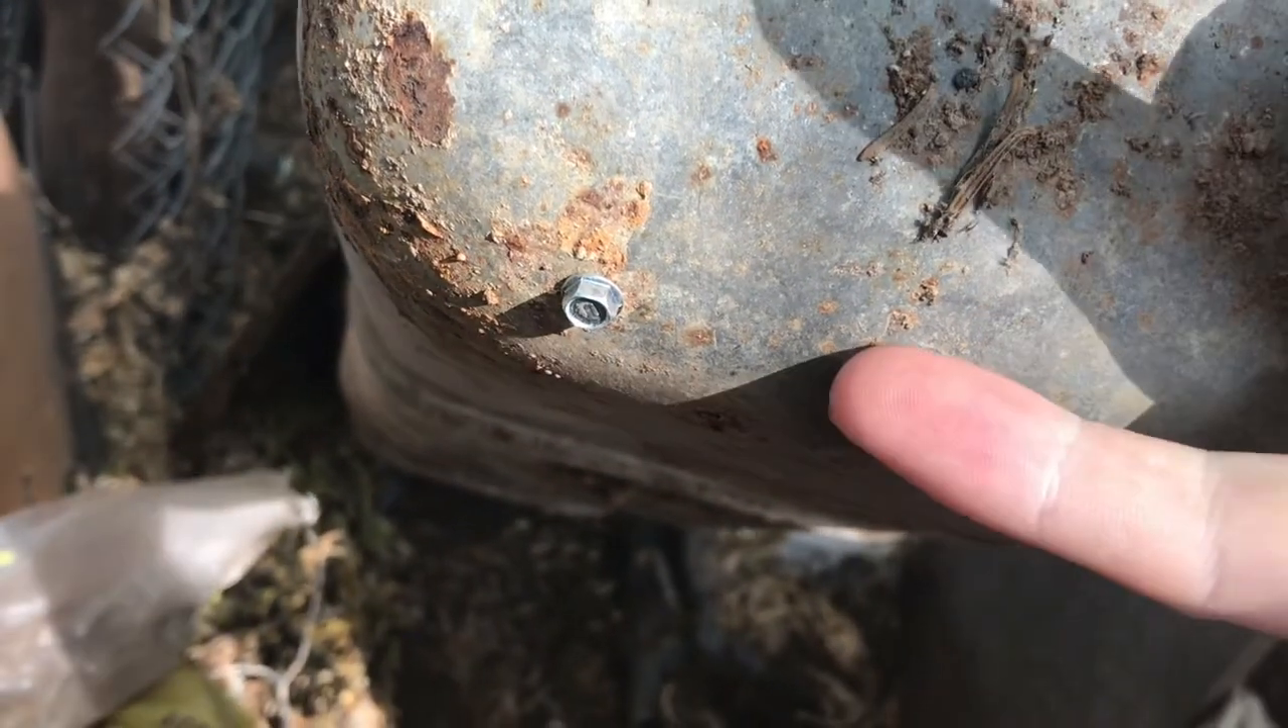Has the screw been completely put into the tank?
Yes.